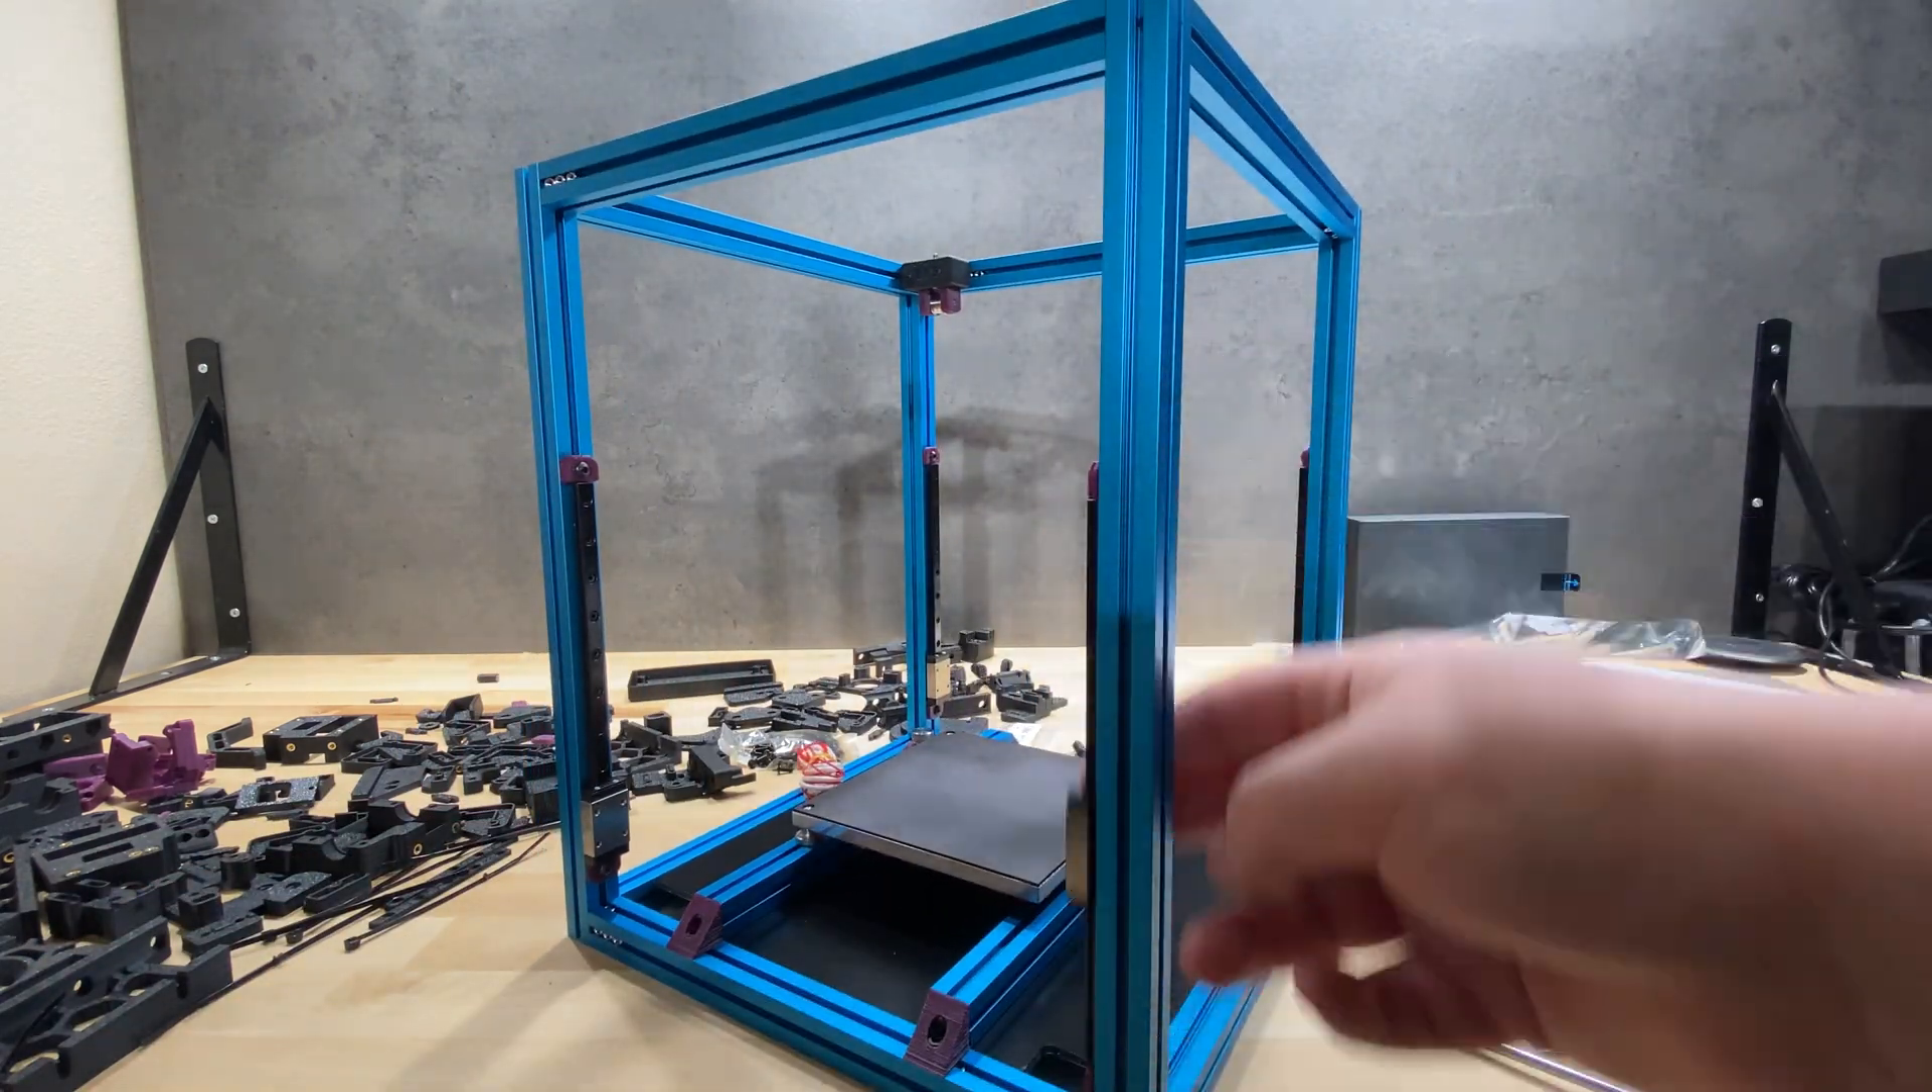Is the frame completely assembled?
Yes.